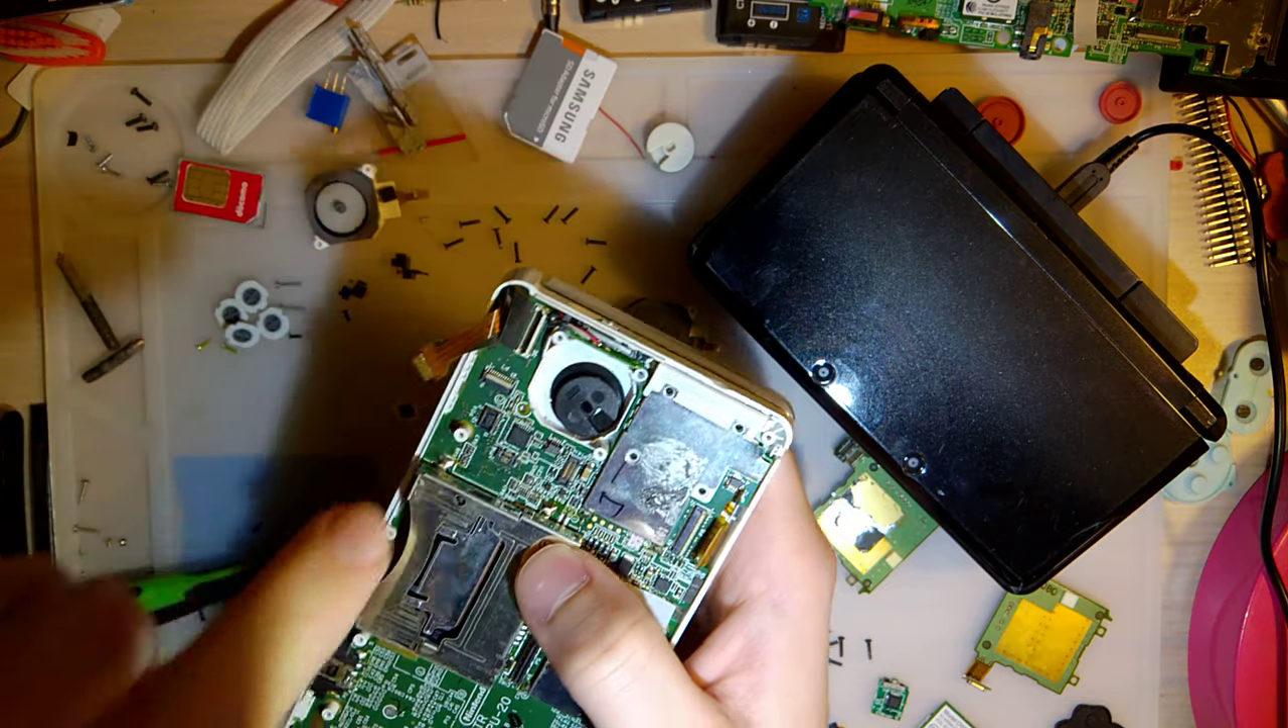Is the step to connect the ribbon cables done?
No.